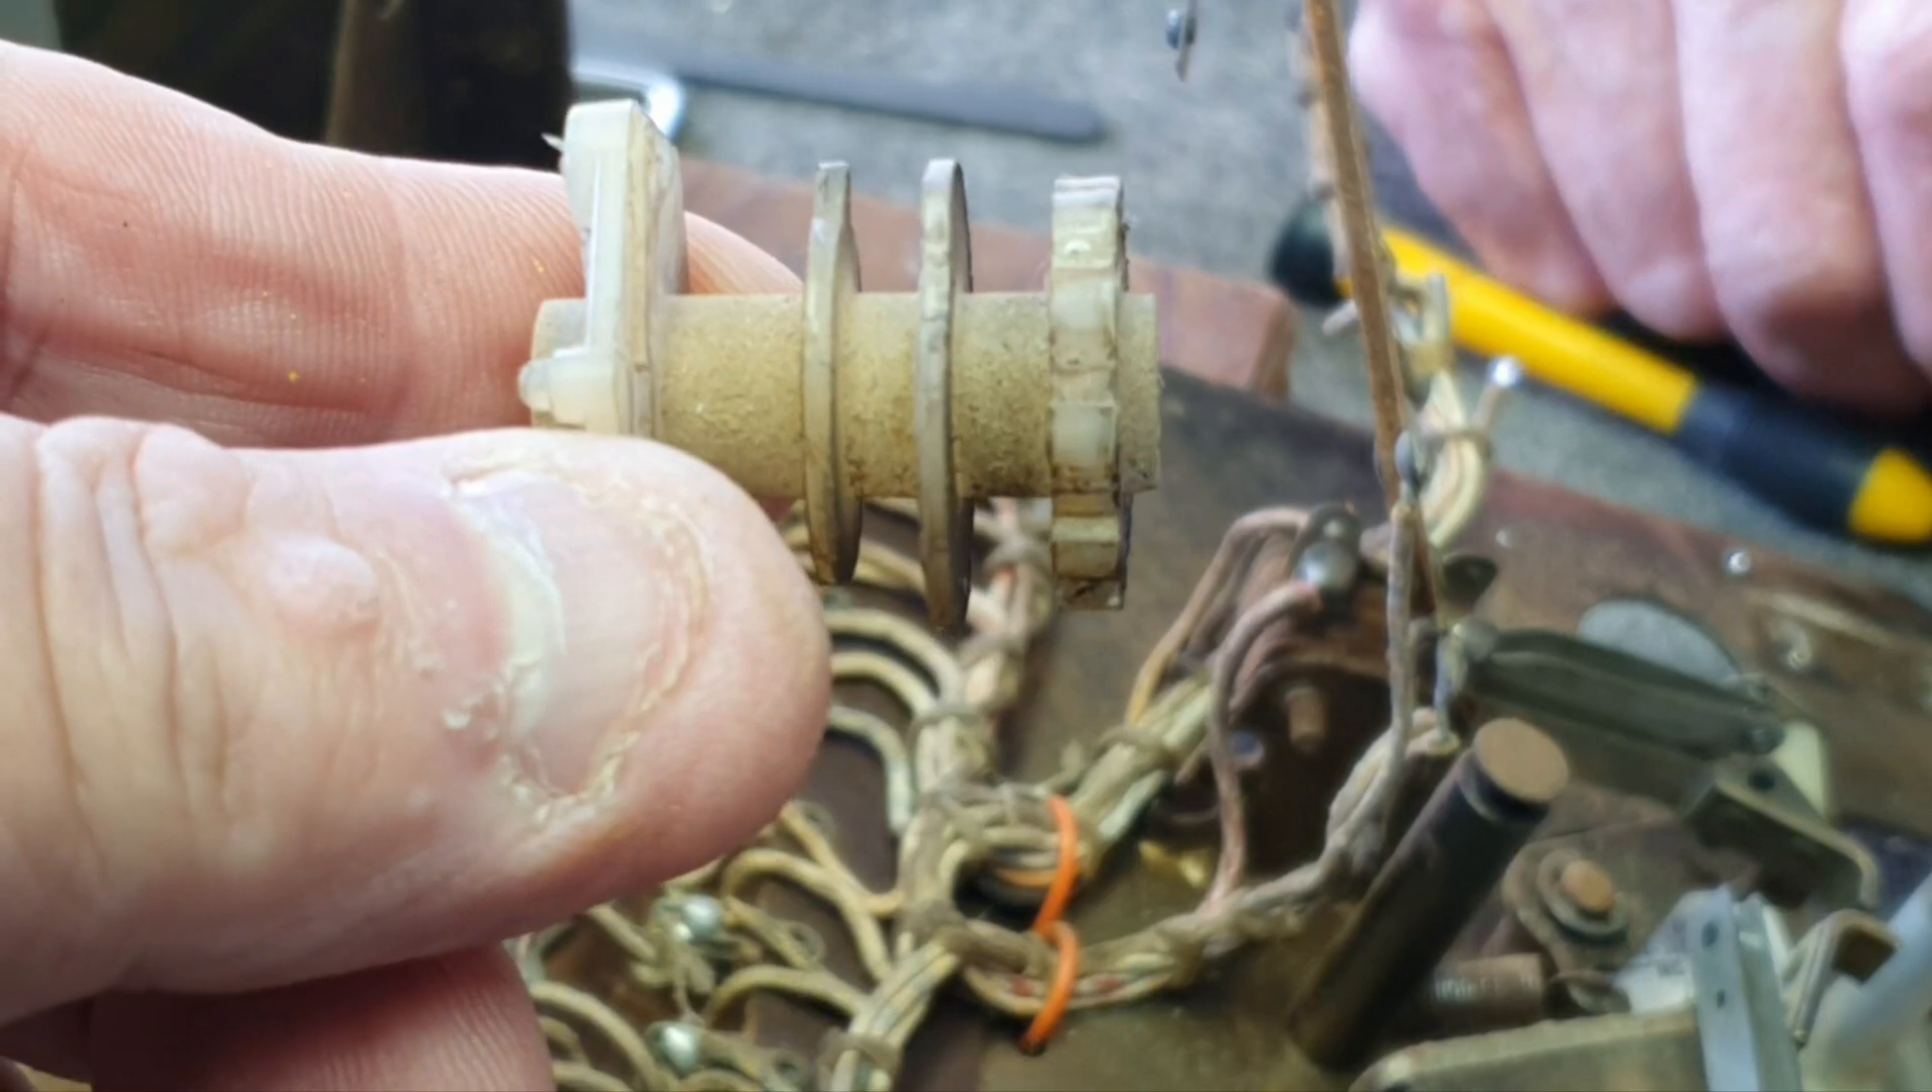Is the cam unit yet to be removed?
No.